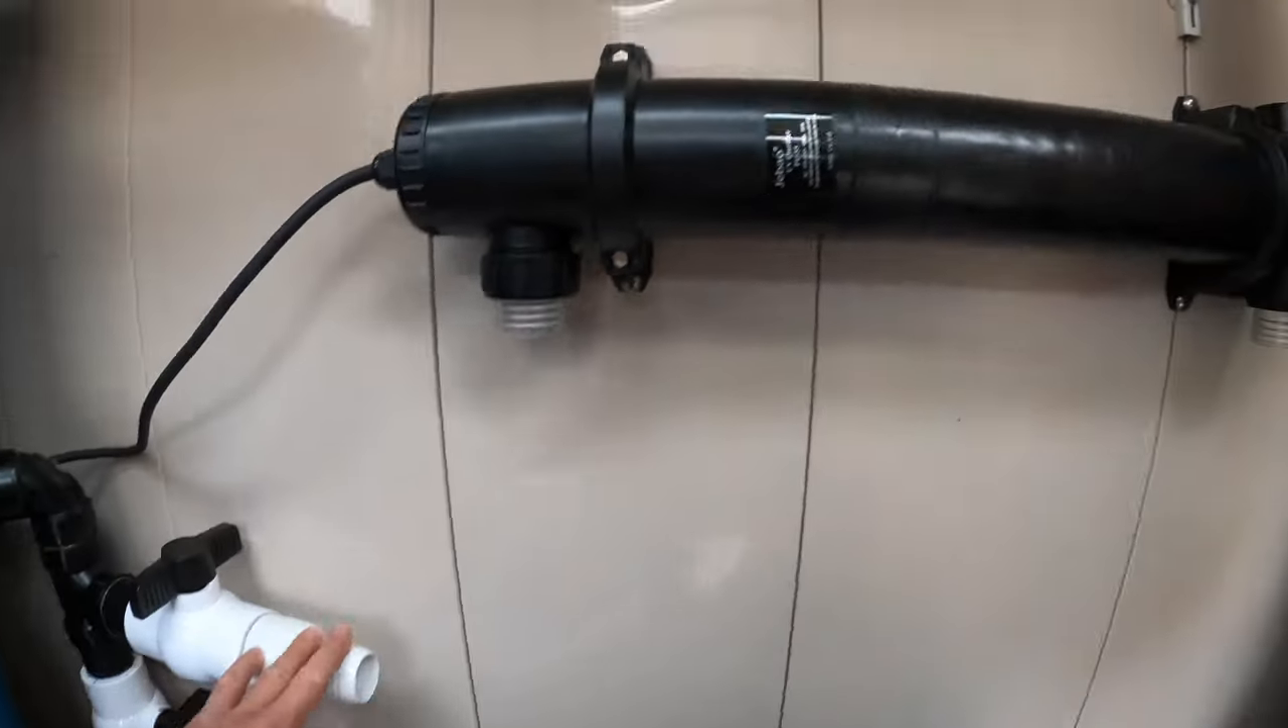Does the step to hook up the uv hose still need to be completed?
Yes.